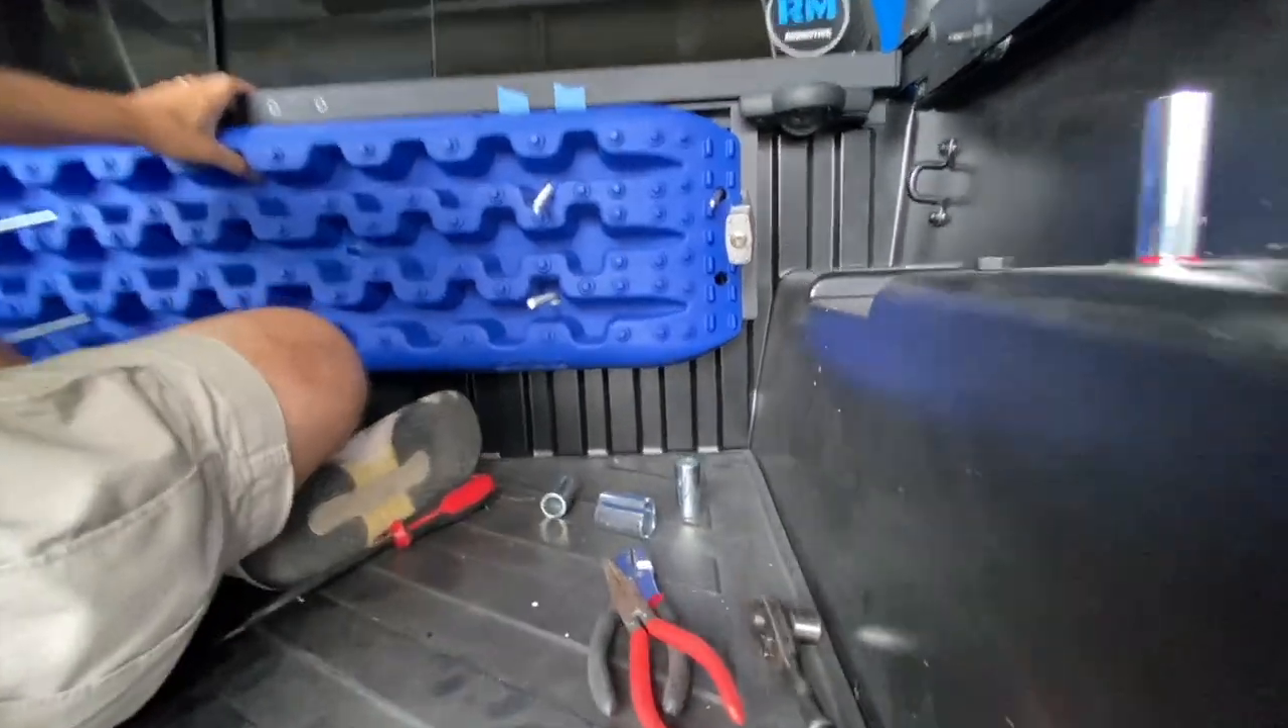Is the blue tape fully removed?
No.